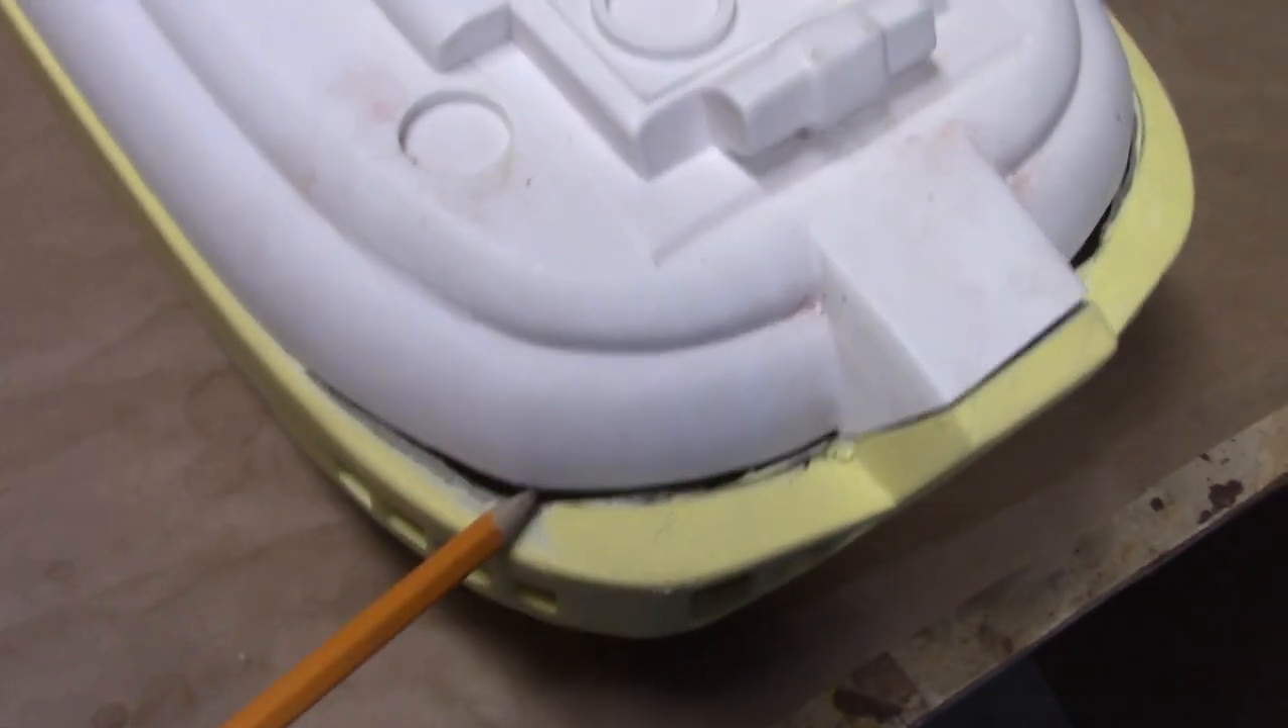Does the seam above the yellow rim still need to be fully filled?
Yes.